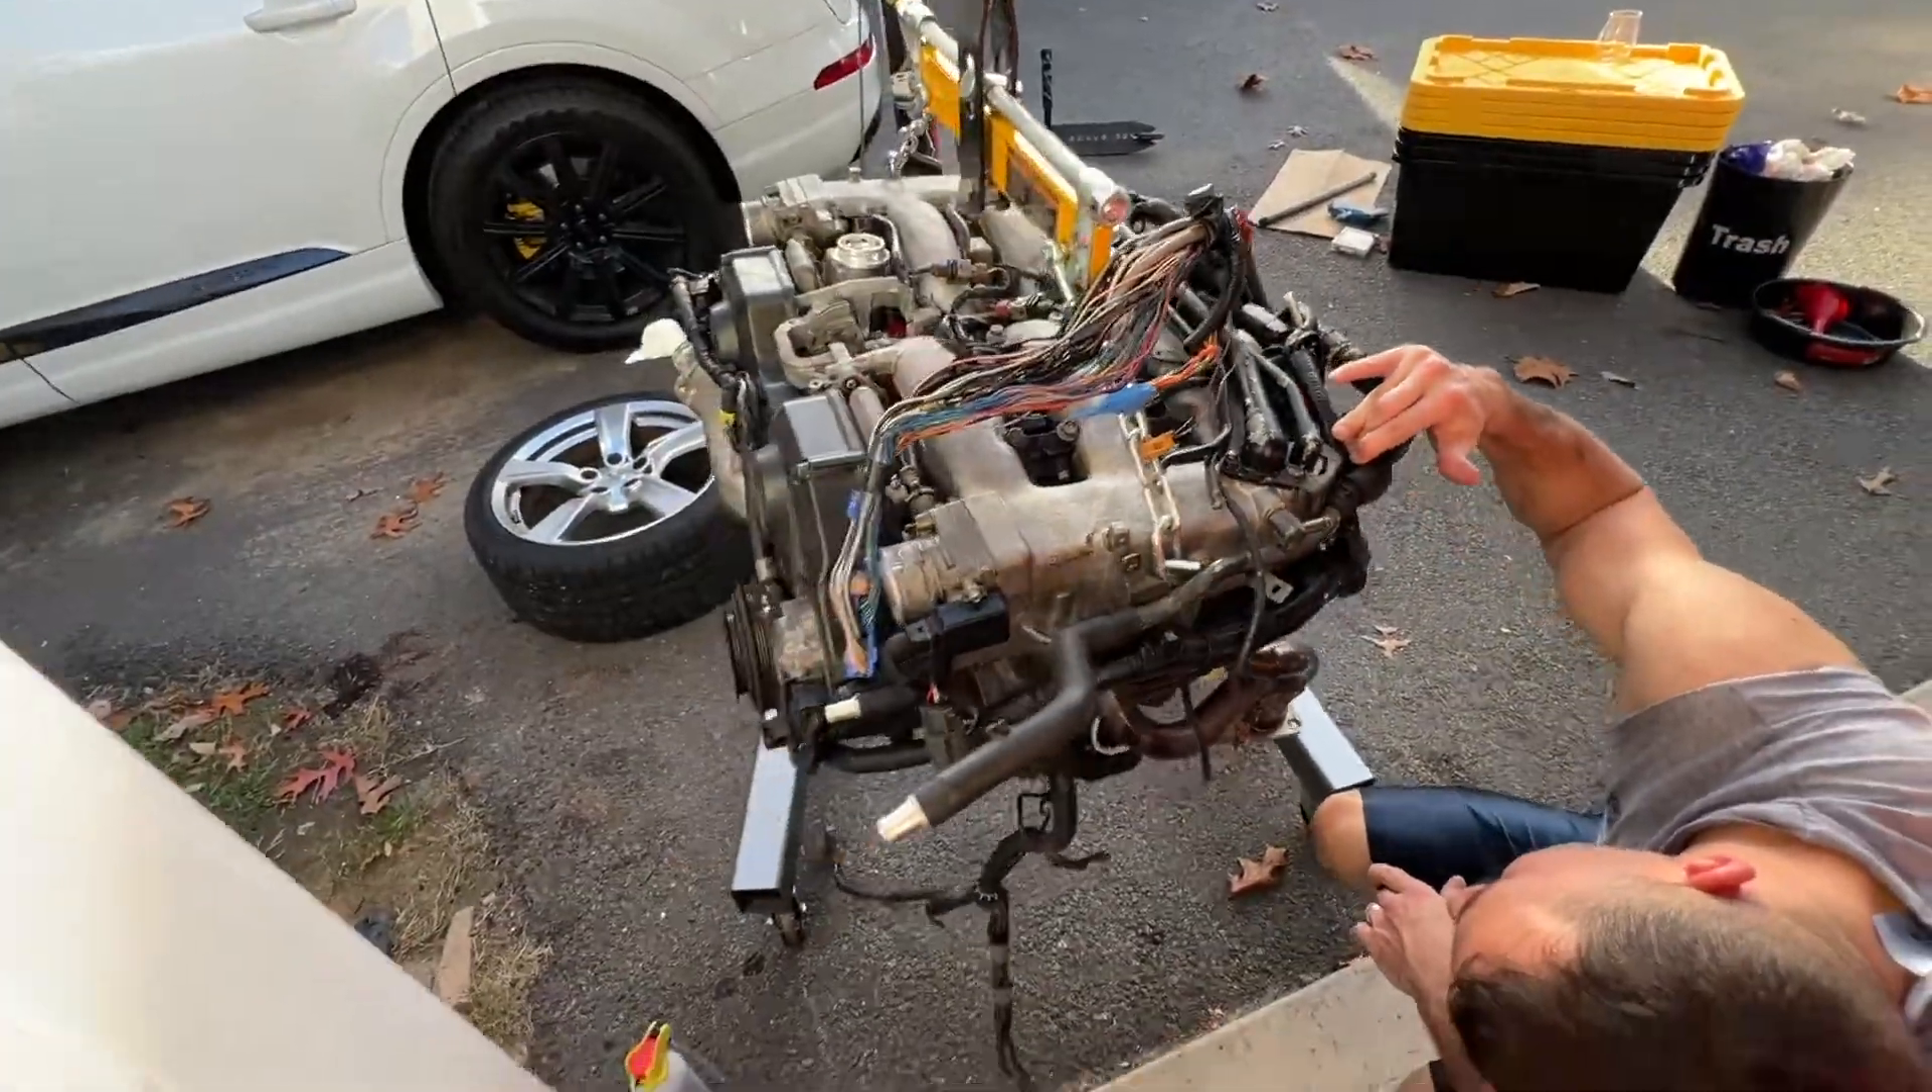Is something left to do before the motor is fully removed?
No.